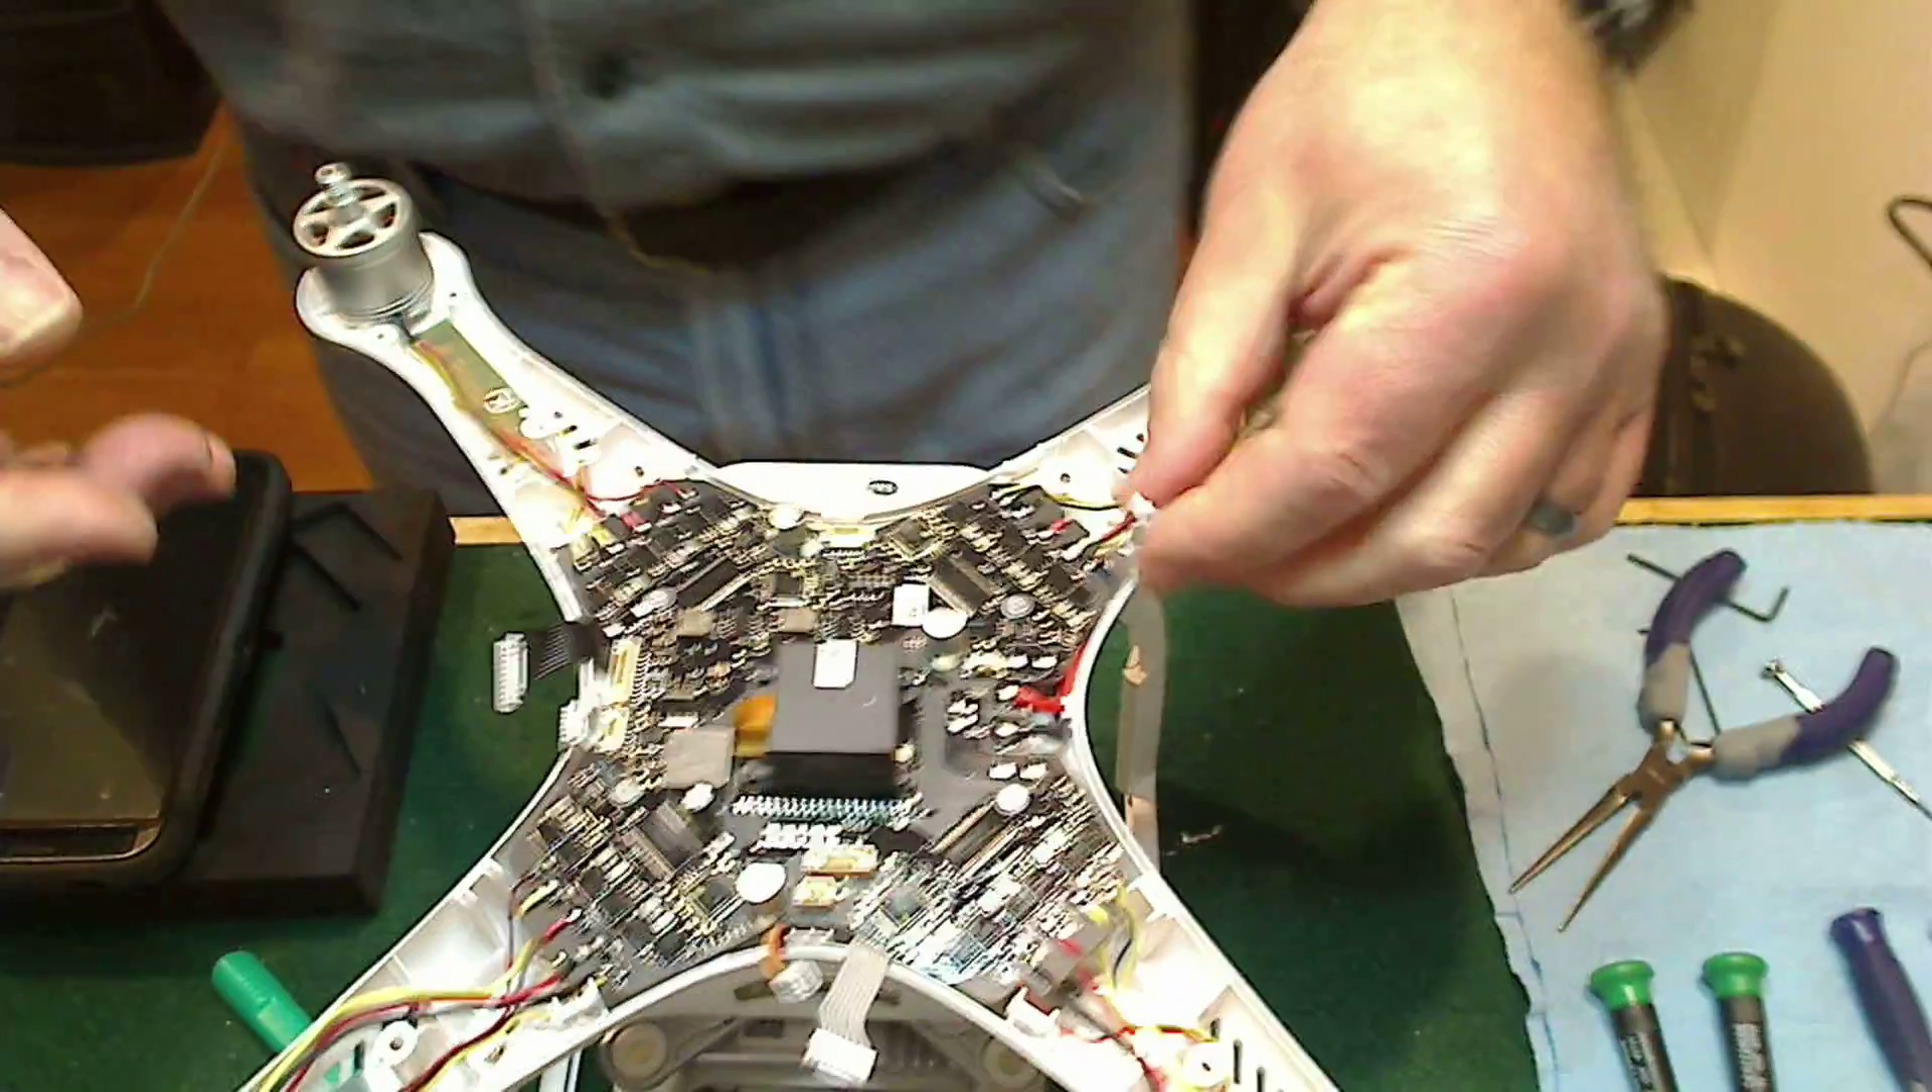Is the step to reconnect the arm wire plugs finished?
No.